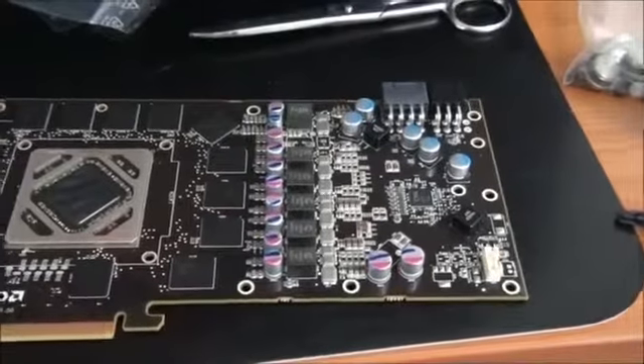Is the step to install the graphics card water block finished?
No.